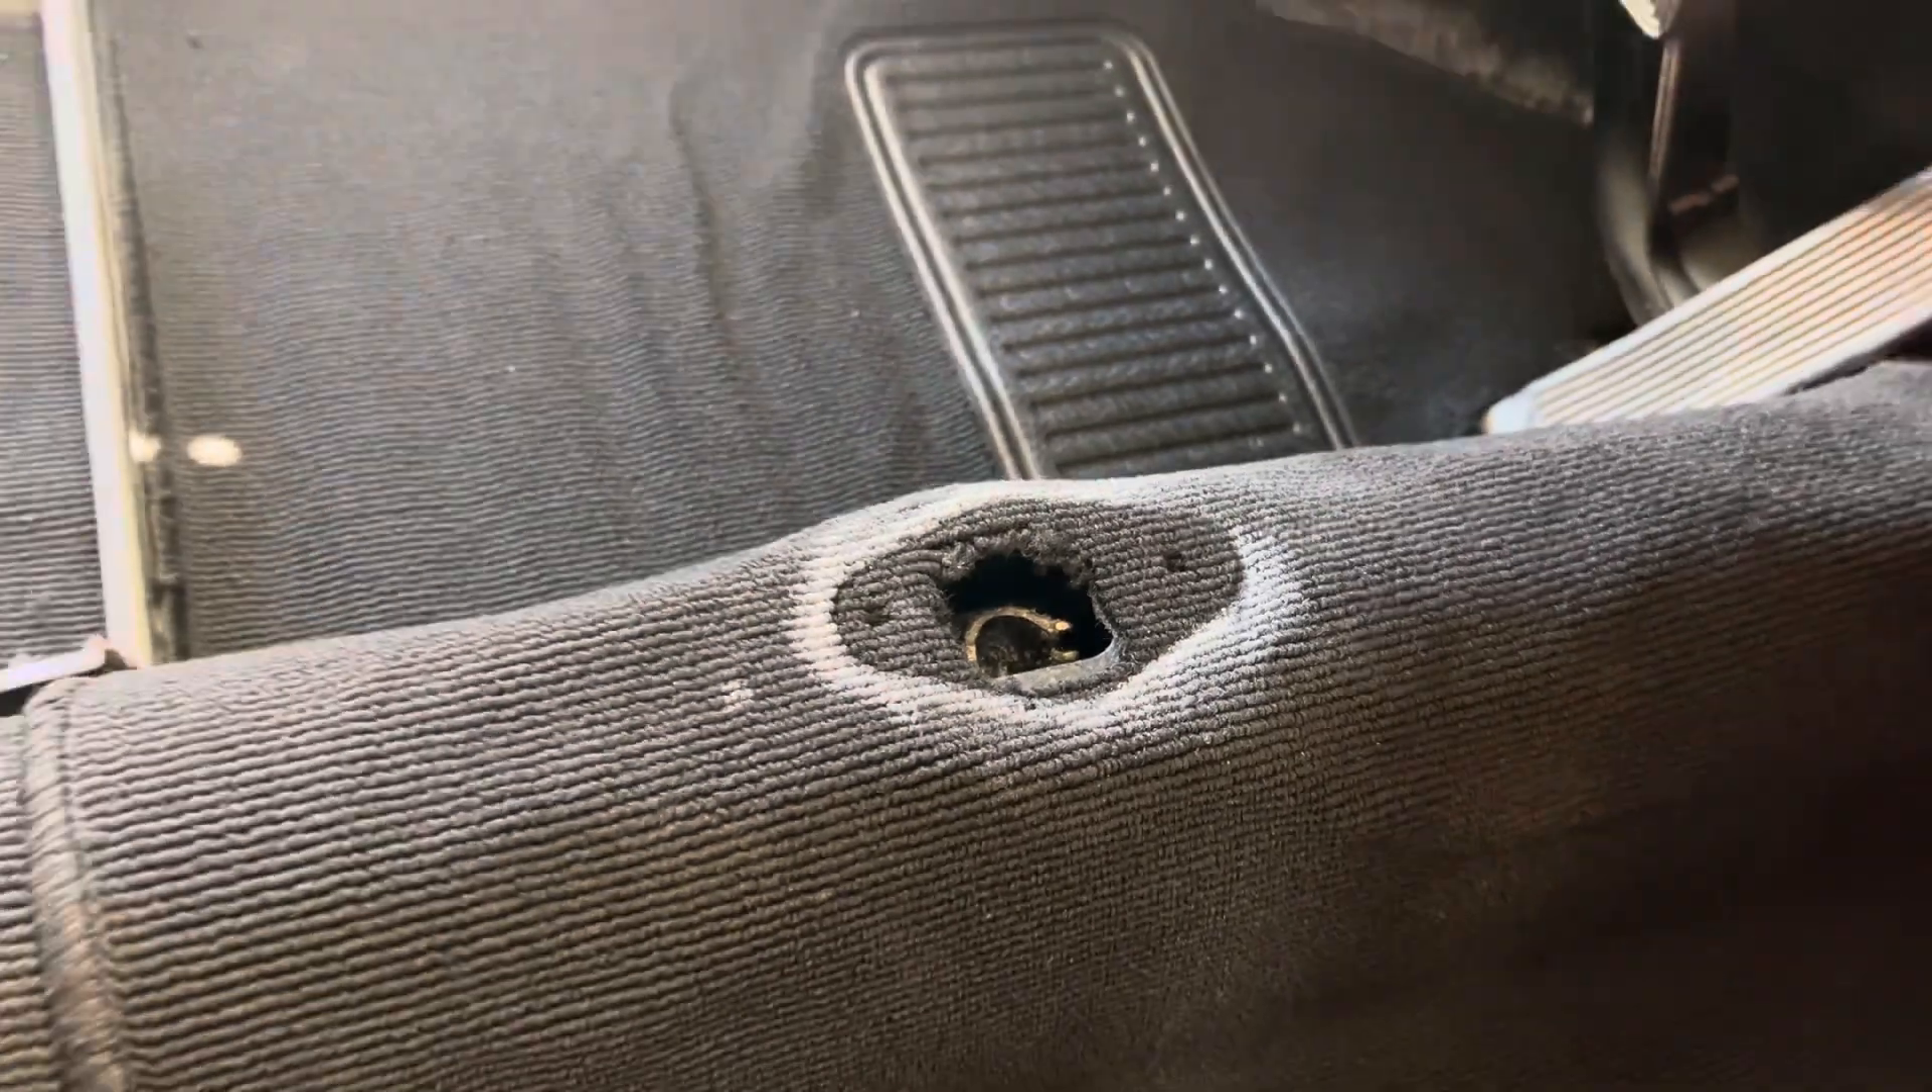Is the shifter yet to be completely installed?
Yes.